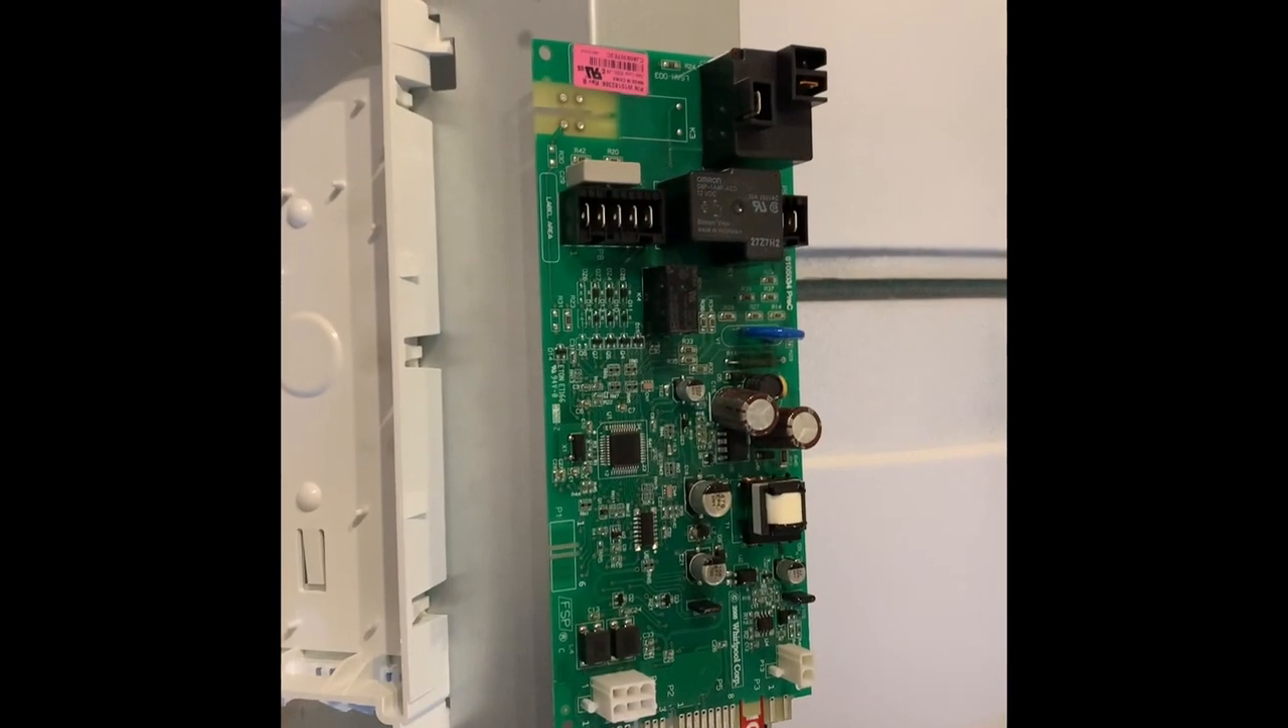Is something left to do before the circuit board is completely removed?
No.